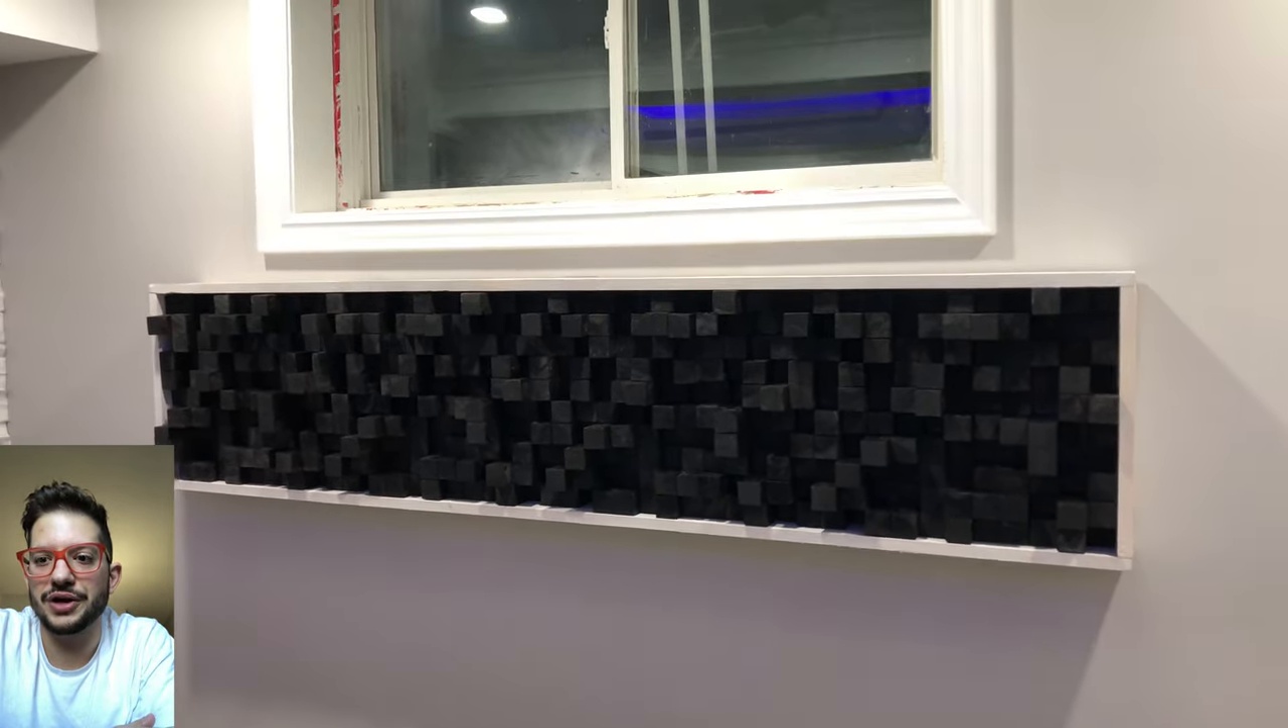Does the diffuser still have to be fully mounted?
No.